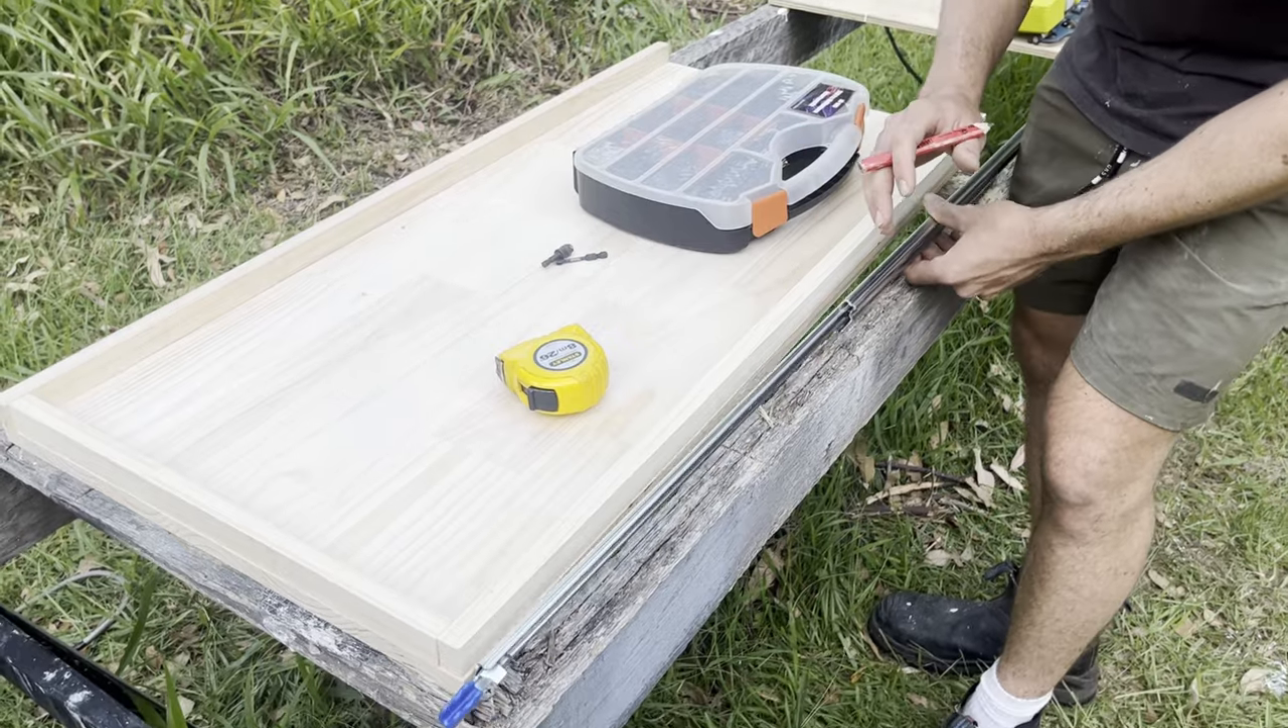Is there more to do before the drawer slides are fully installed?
Yes.